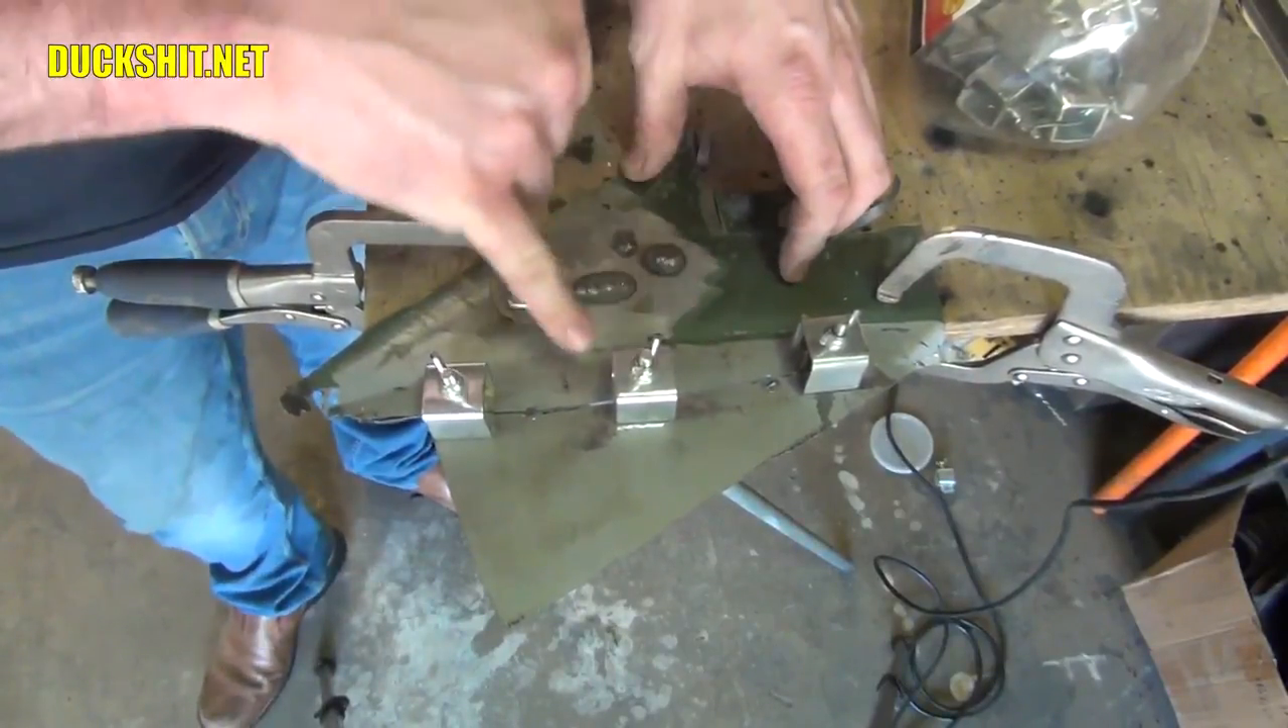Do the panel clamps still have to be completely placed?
No.